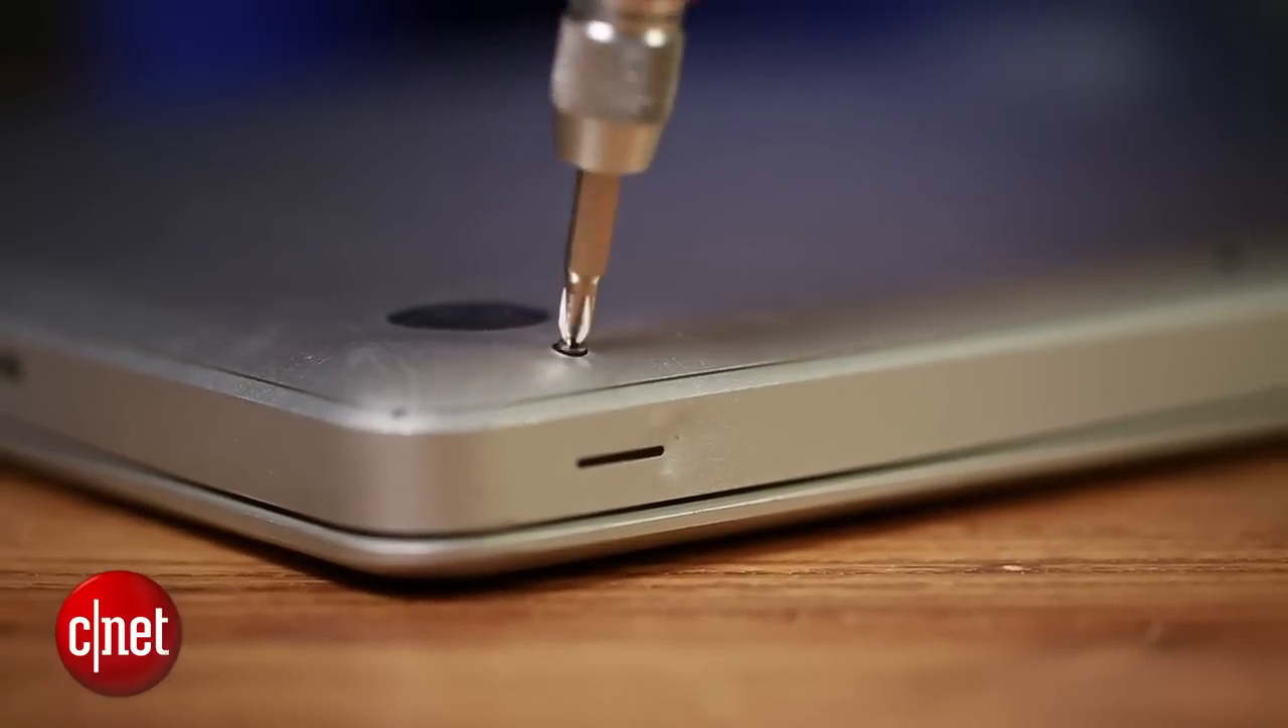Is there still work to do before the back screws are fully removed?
Yes.